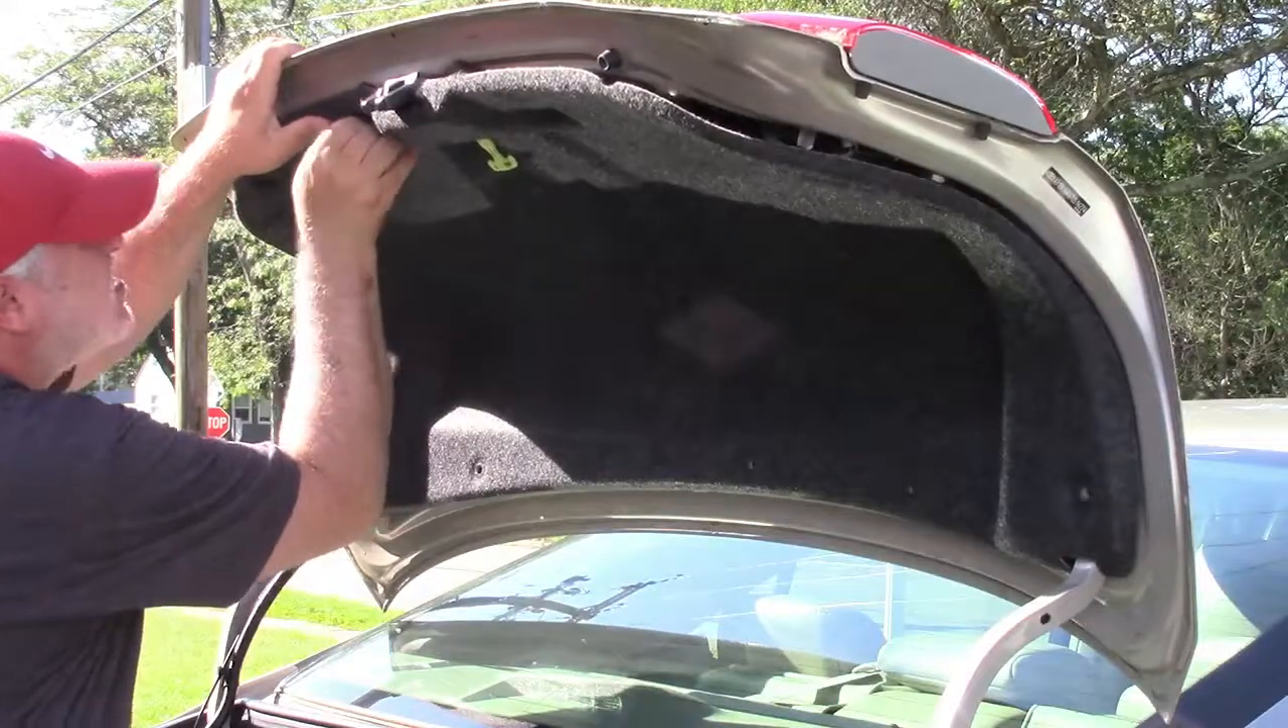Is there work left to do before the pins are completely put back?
Yes.